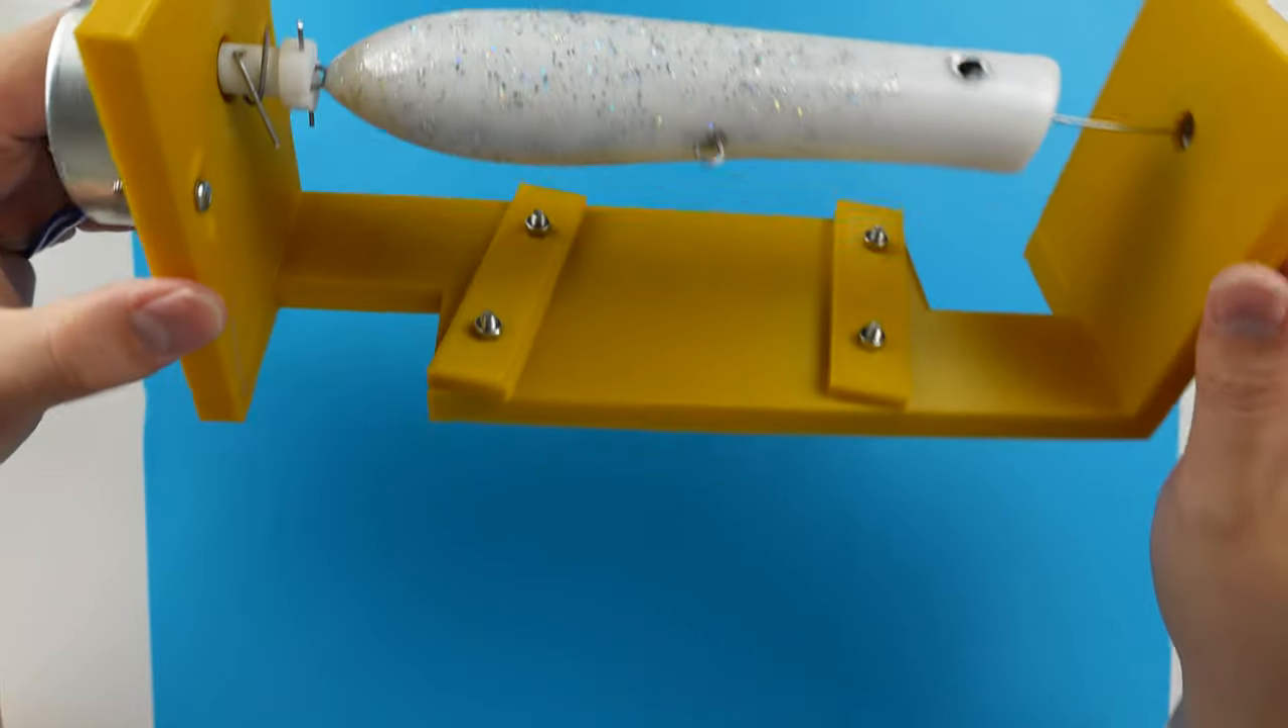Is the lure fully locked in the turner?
Yes.